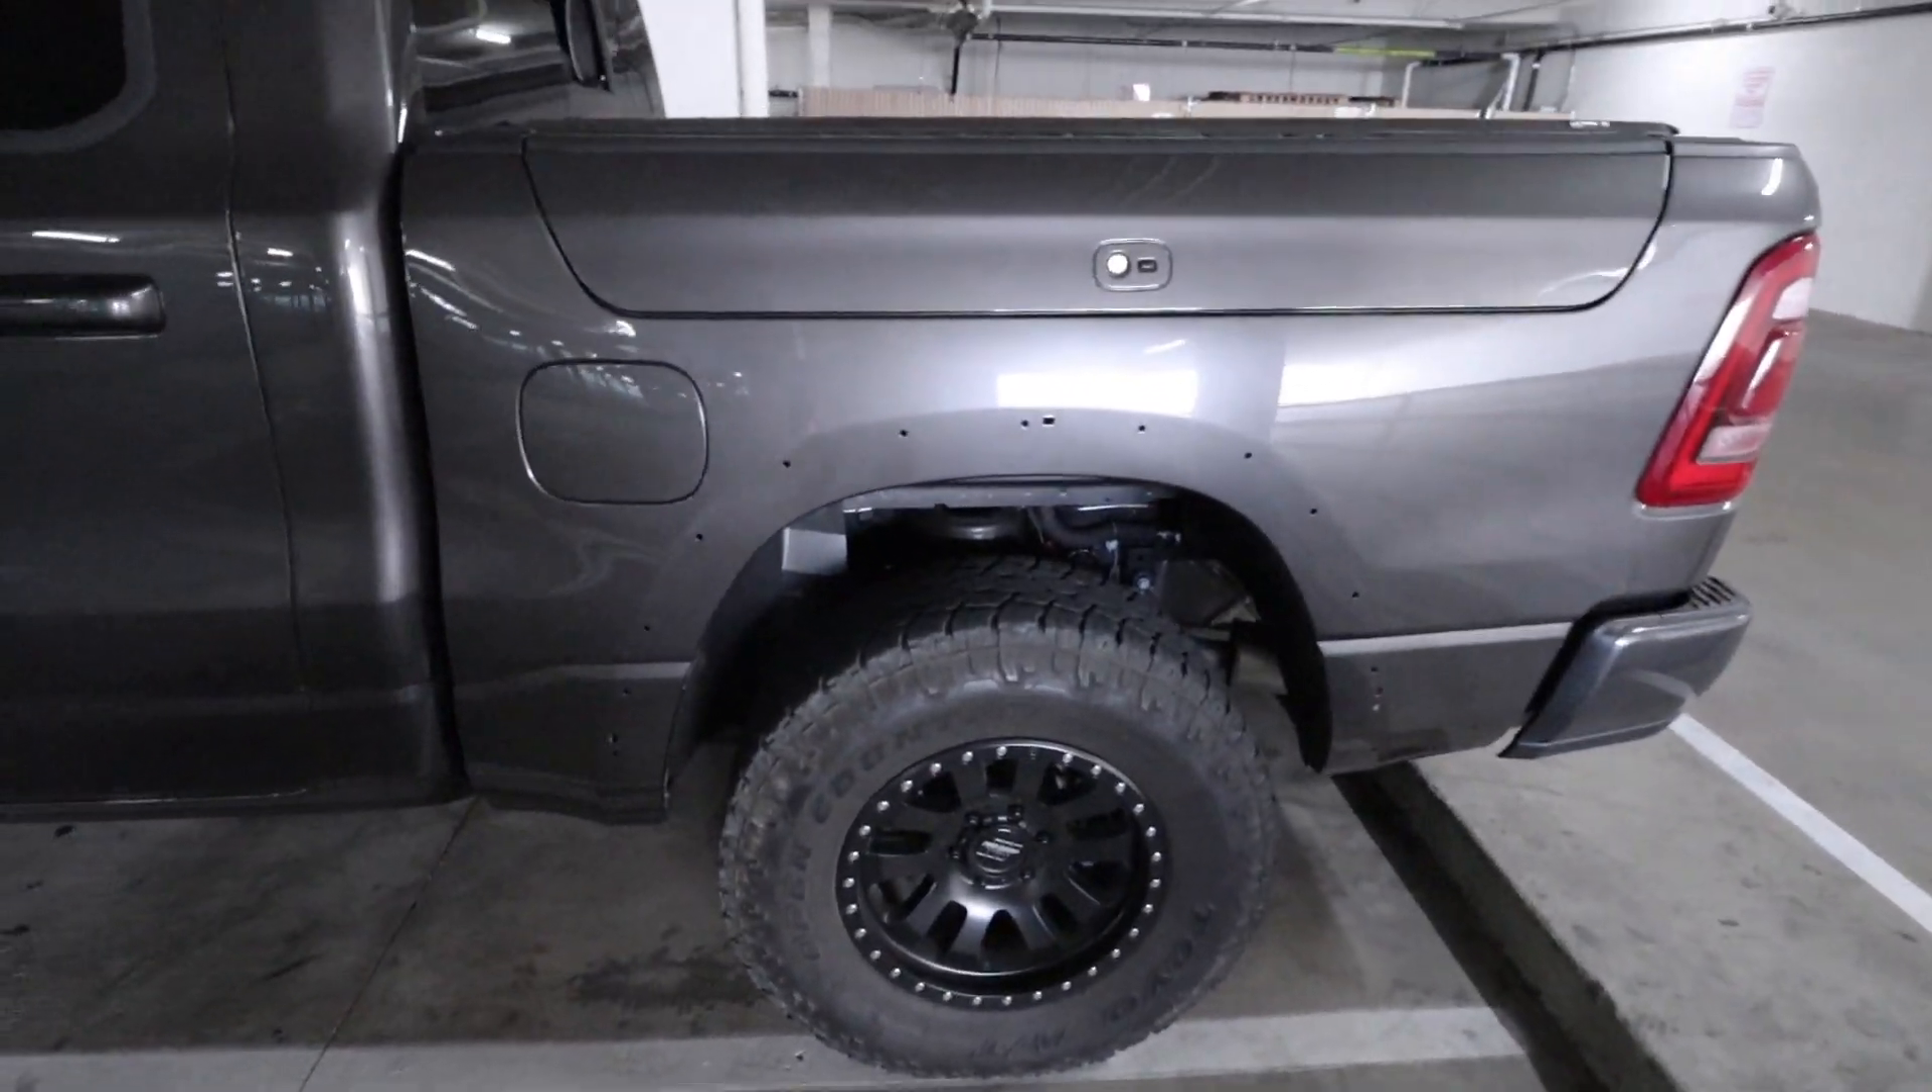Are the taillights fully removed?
No.